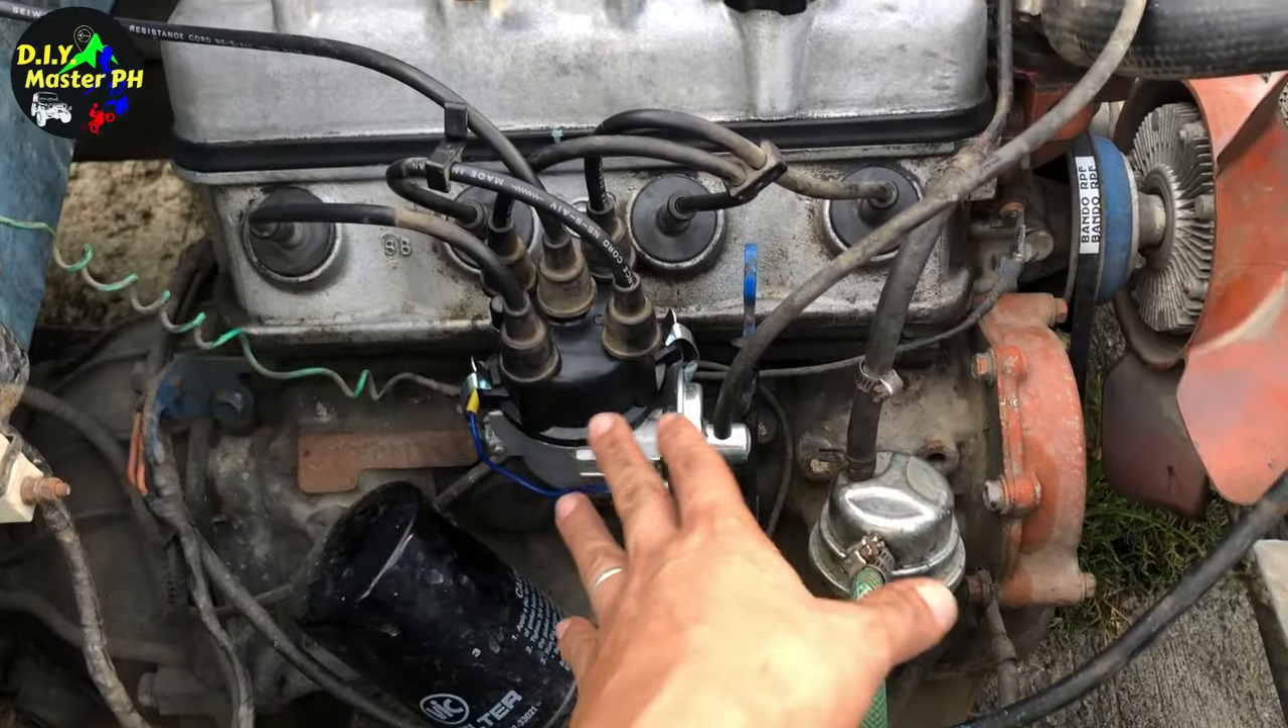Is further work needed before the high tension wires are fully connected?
No.